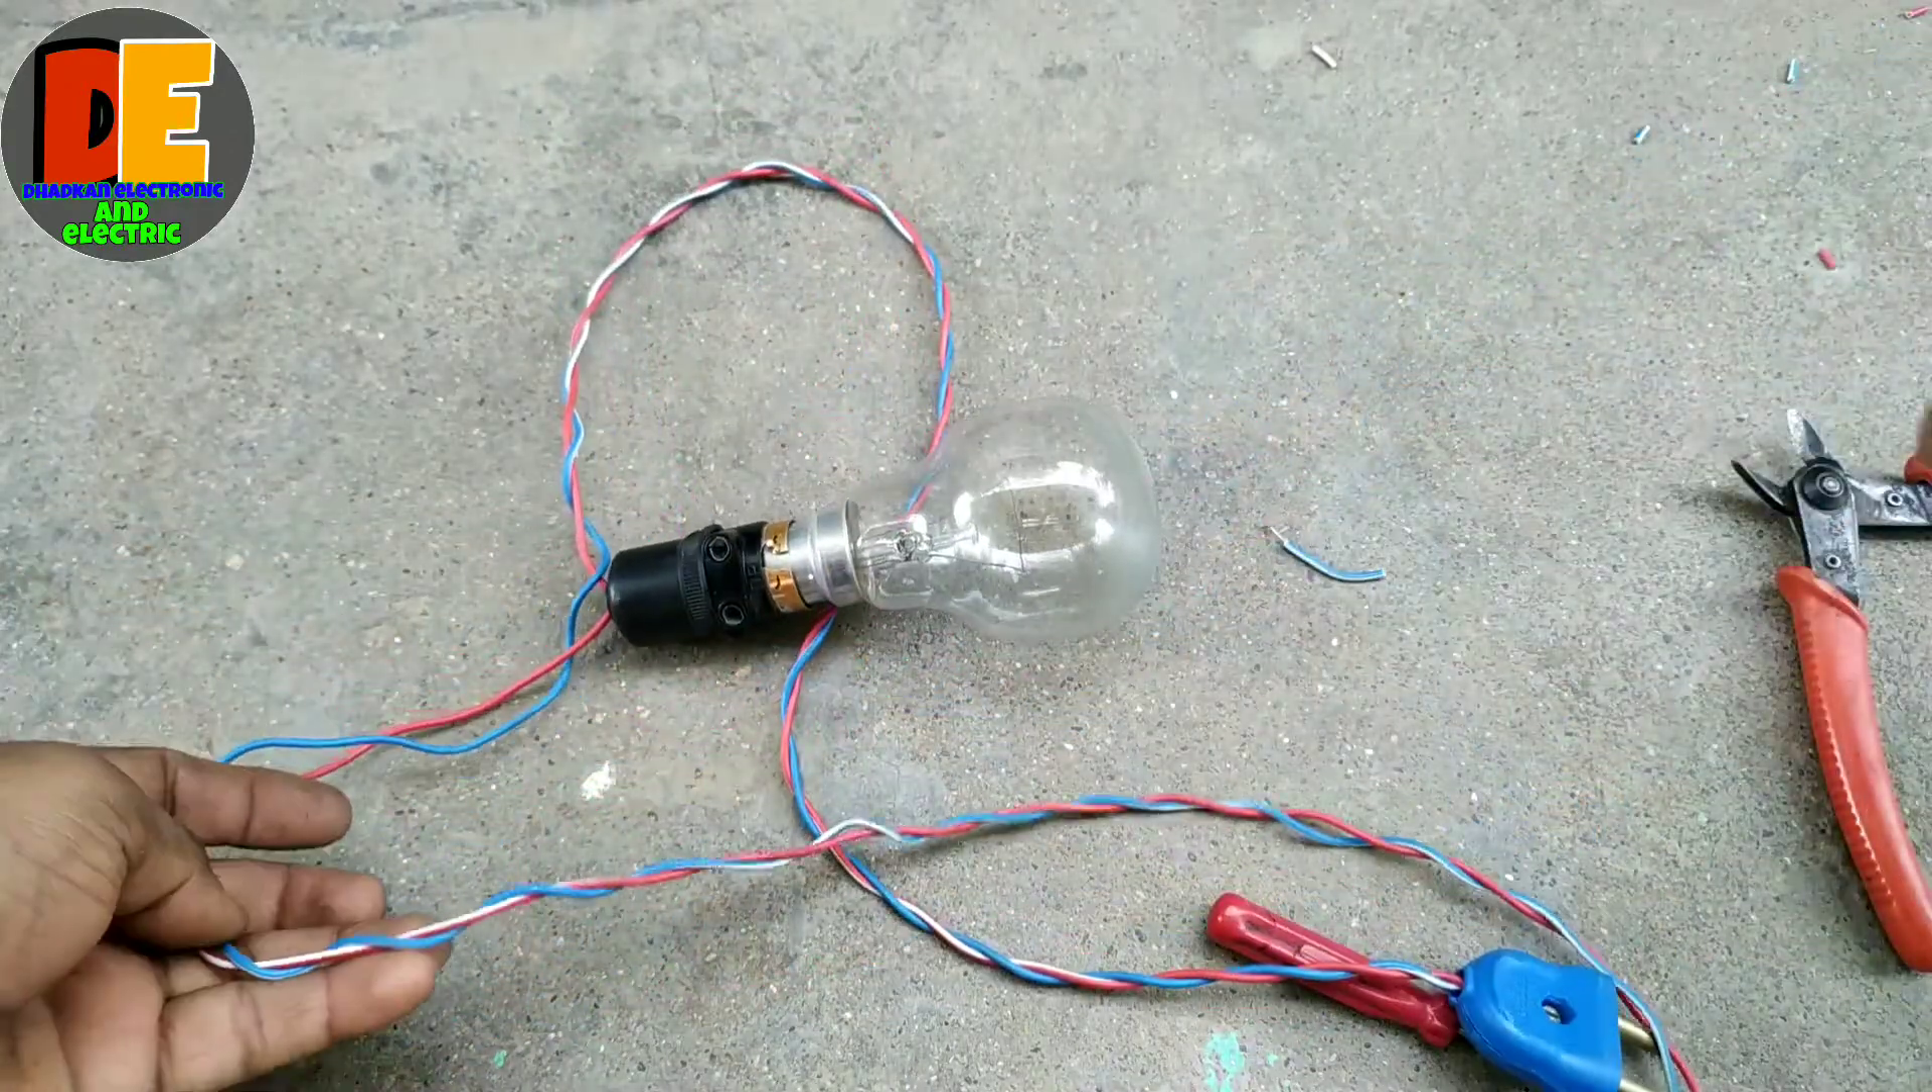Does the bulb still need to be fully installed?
No.